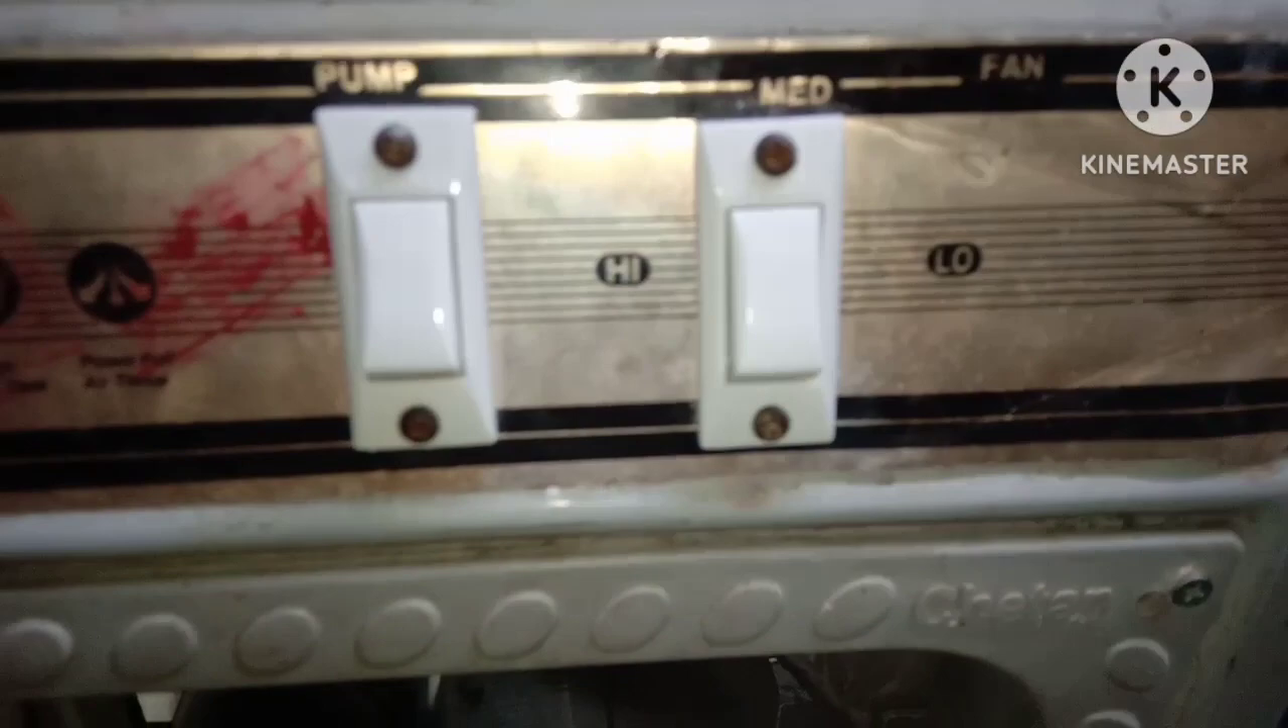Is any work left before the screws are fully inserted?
No.